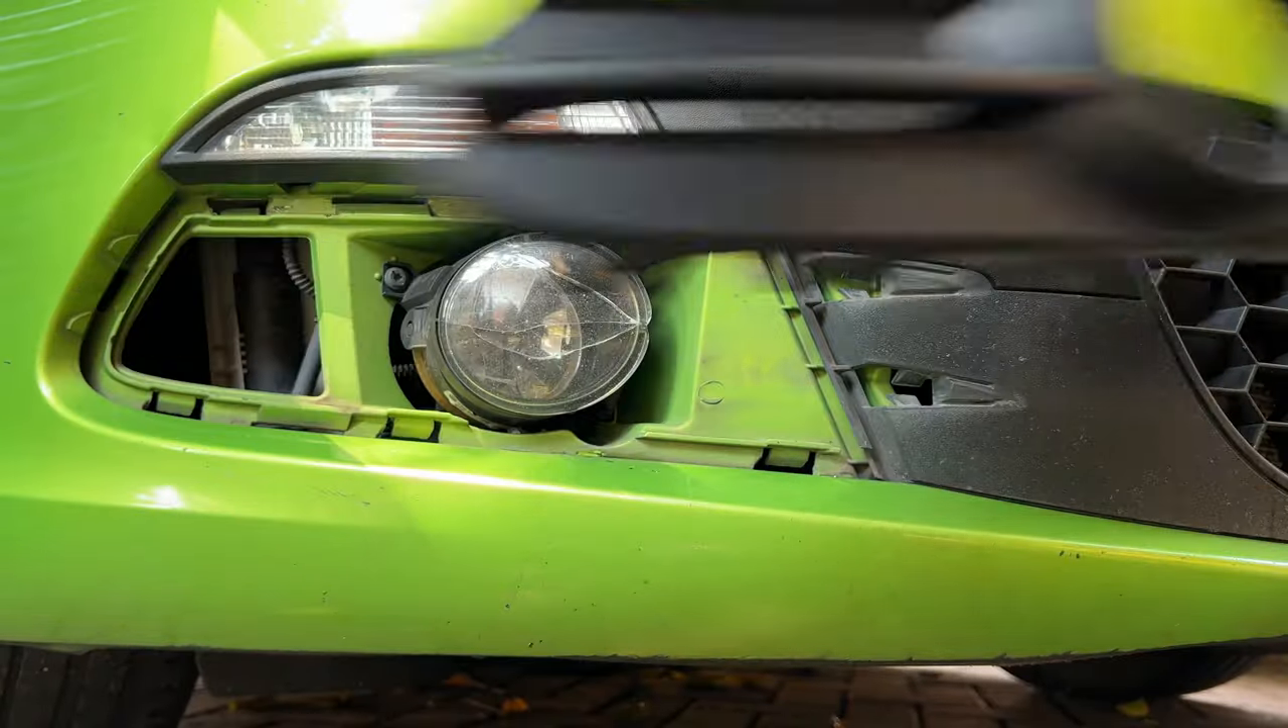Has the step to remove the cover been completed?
Yes.